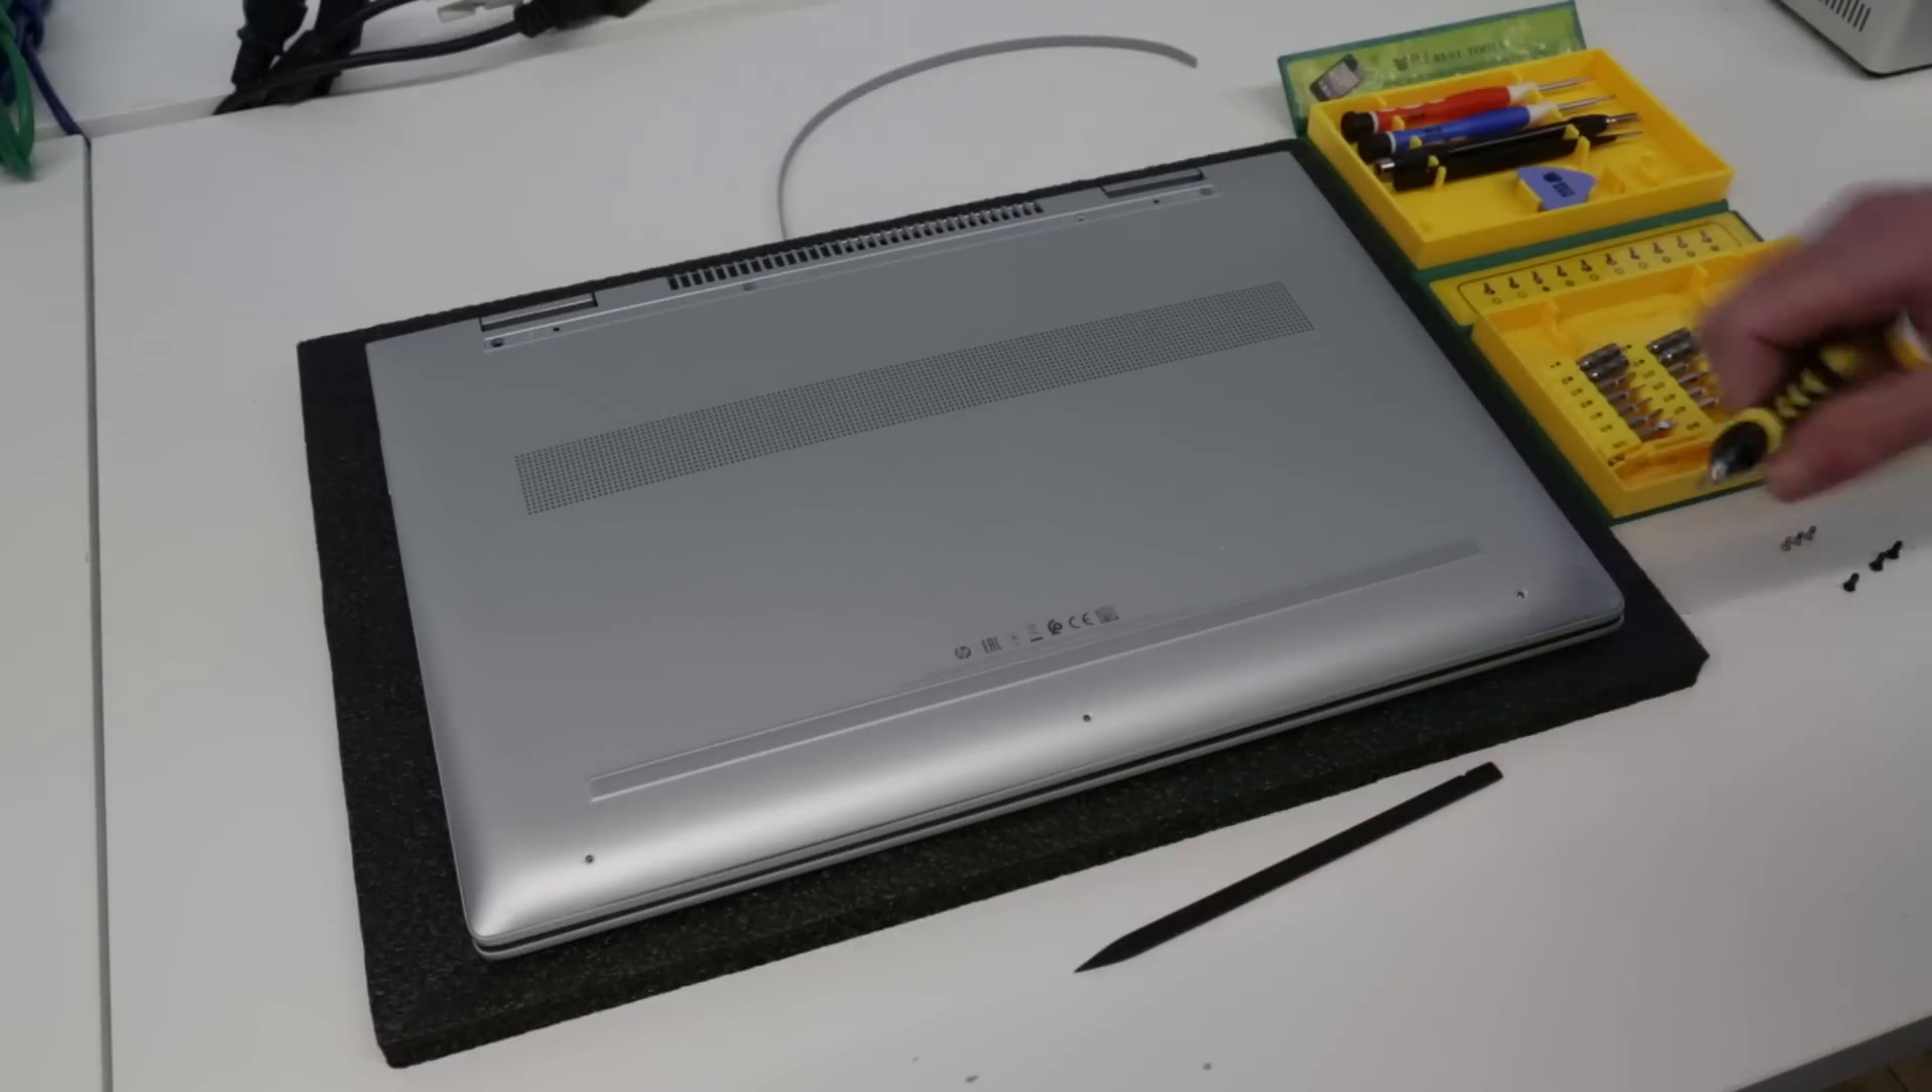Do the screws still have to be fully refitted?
Yes.